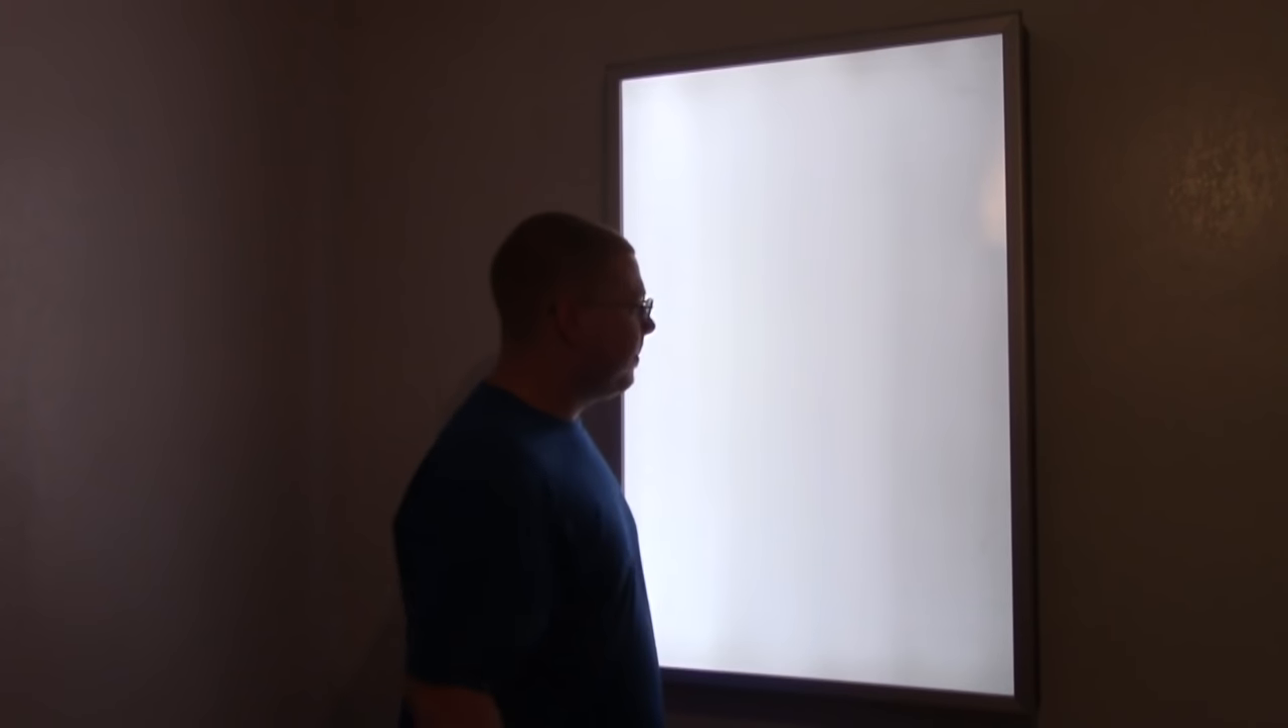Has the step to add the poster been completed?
No.